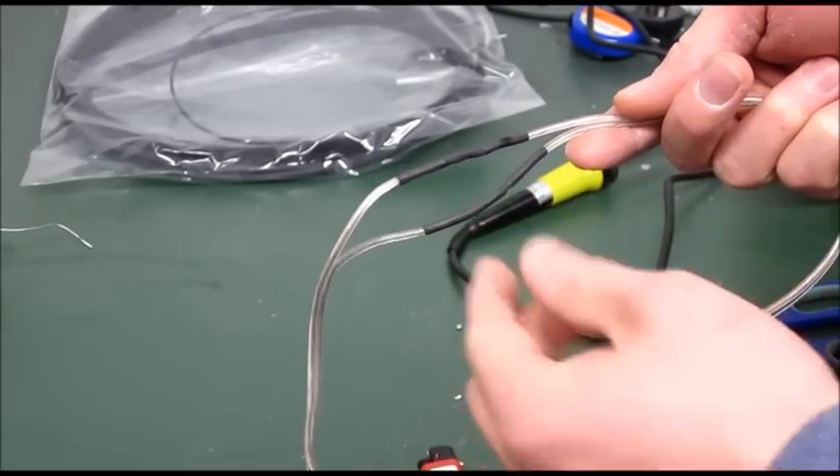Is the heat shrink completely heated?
Yes.